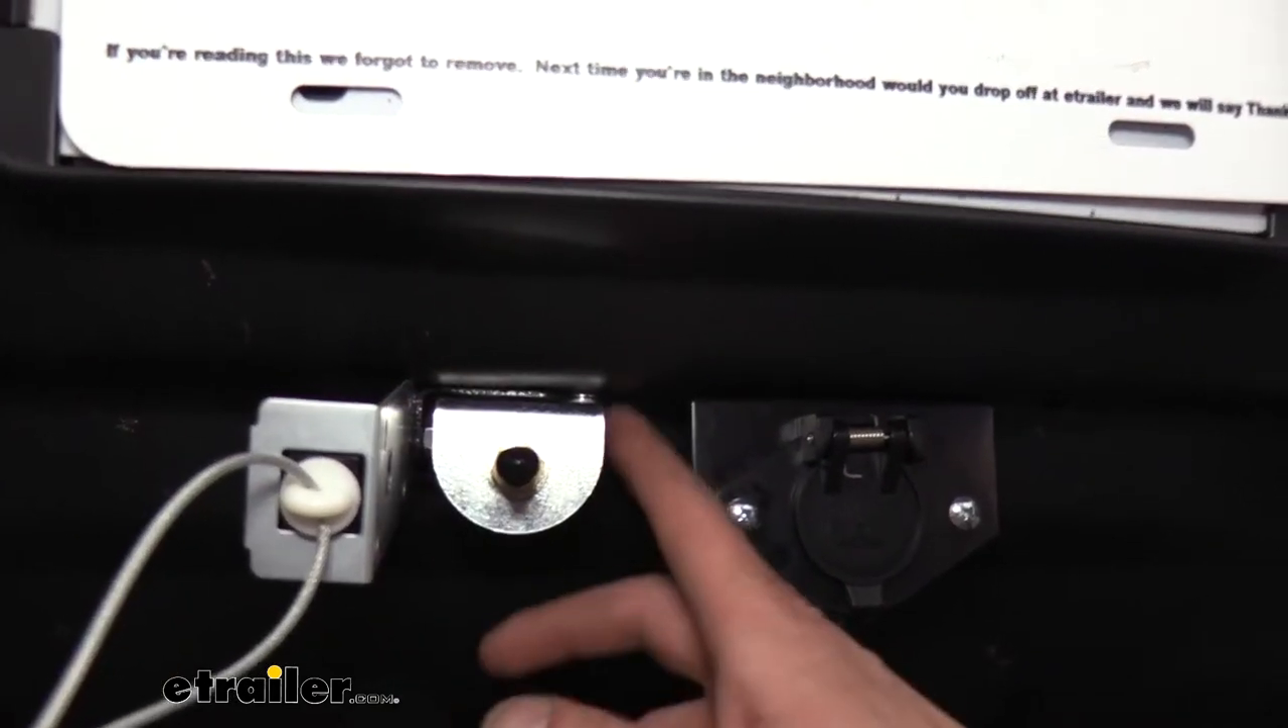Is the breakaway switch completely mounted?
Yes.